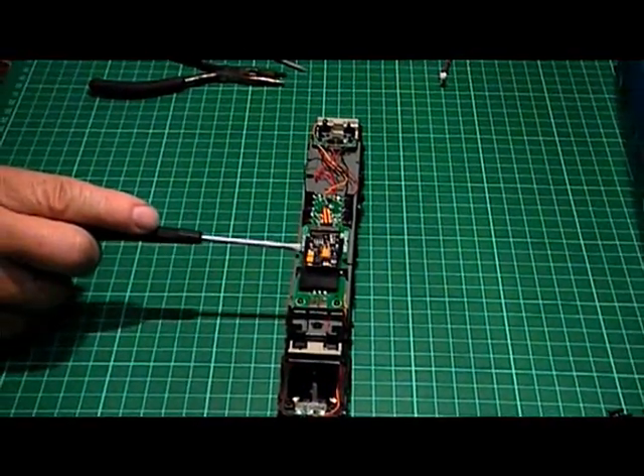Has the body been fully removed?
Yes.